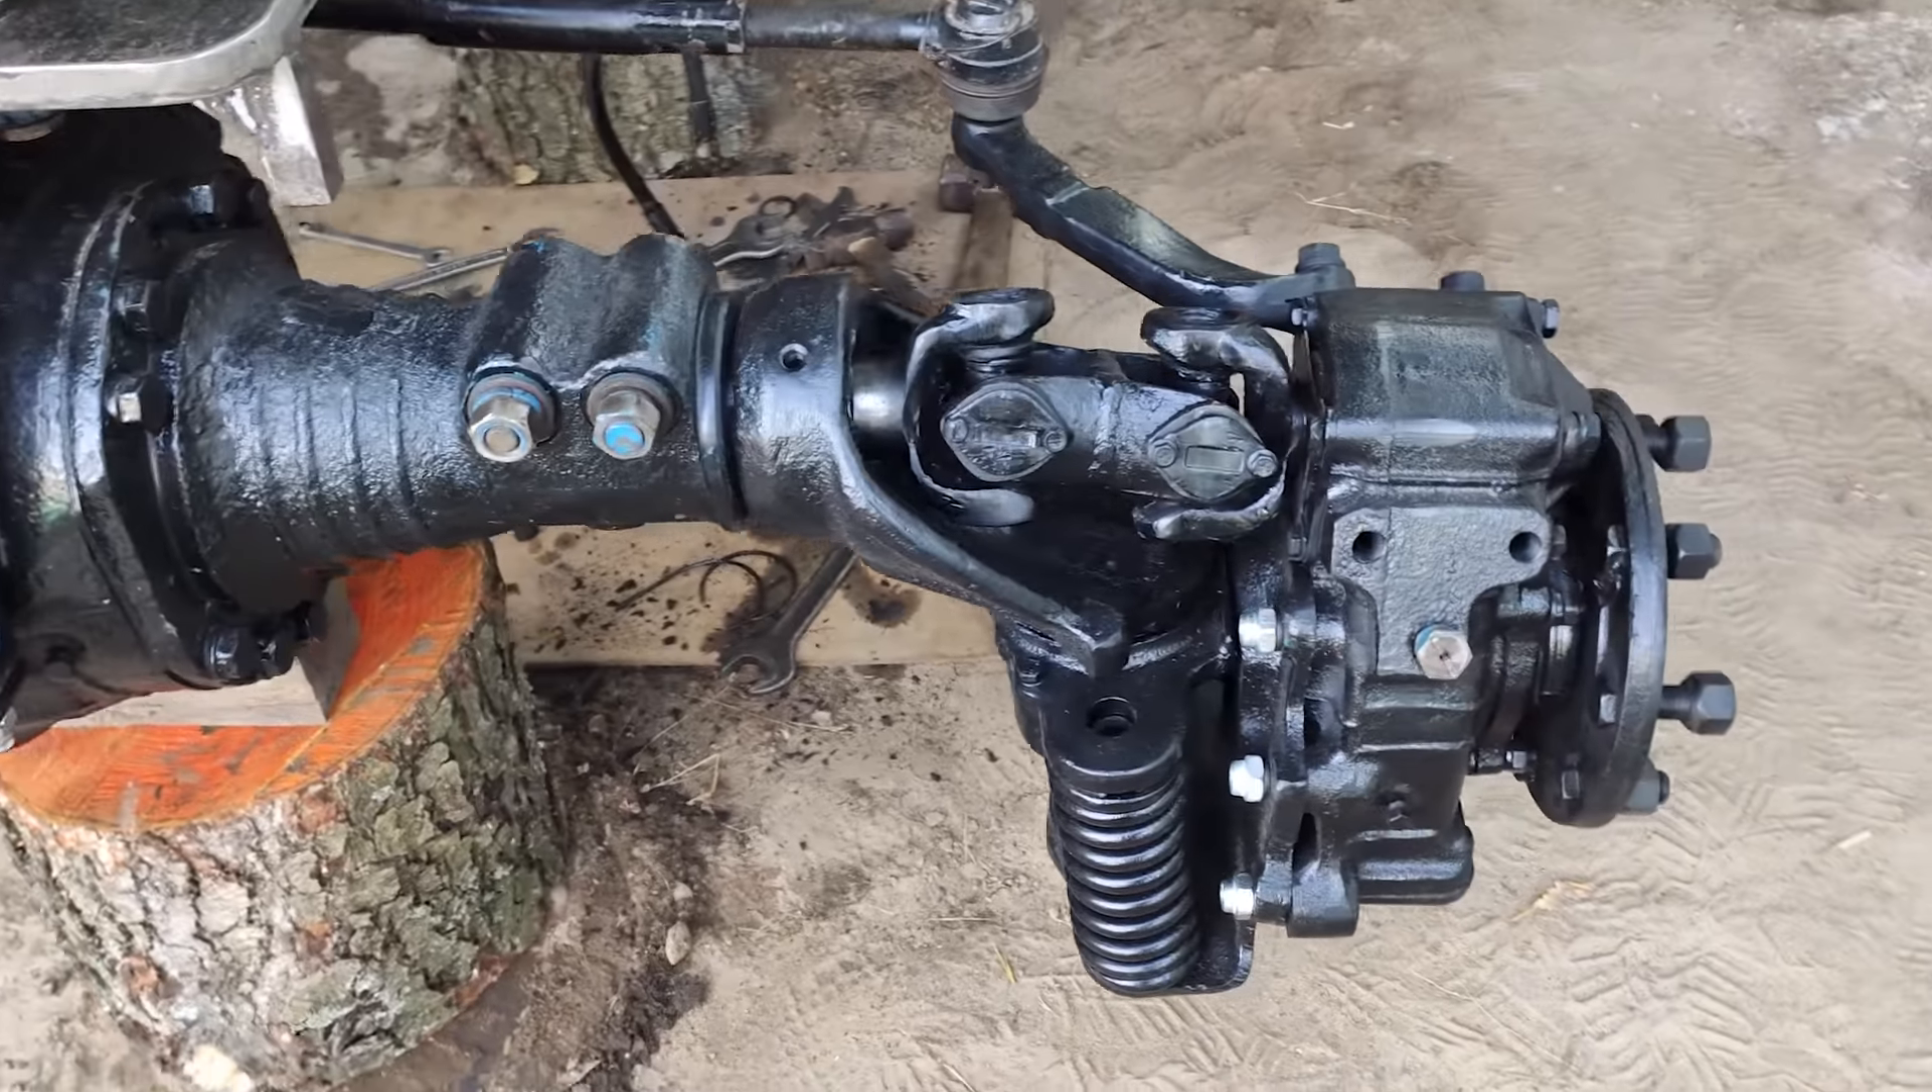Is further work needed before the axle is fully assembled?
No.